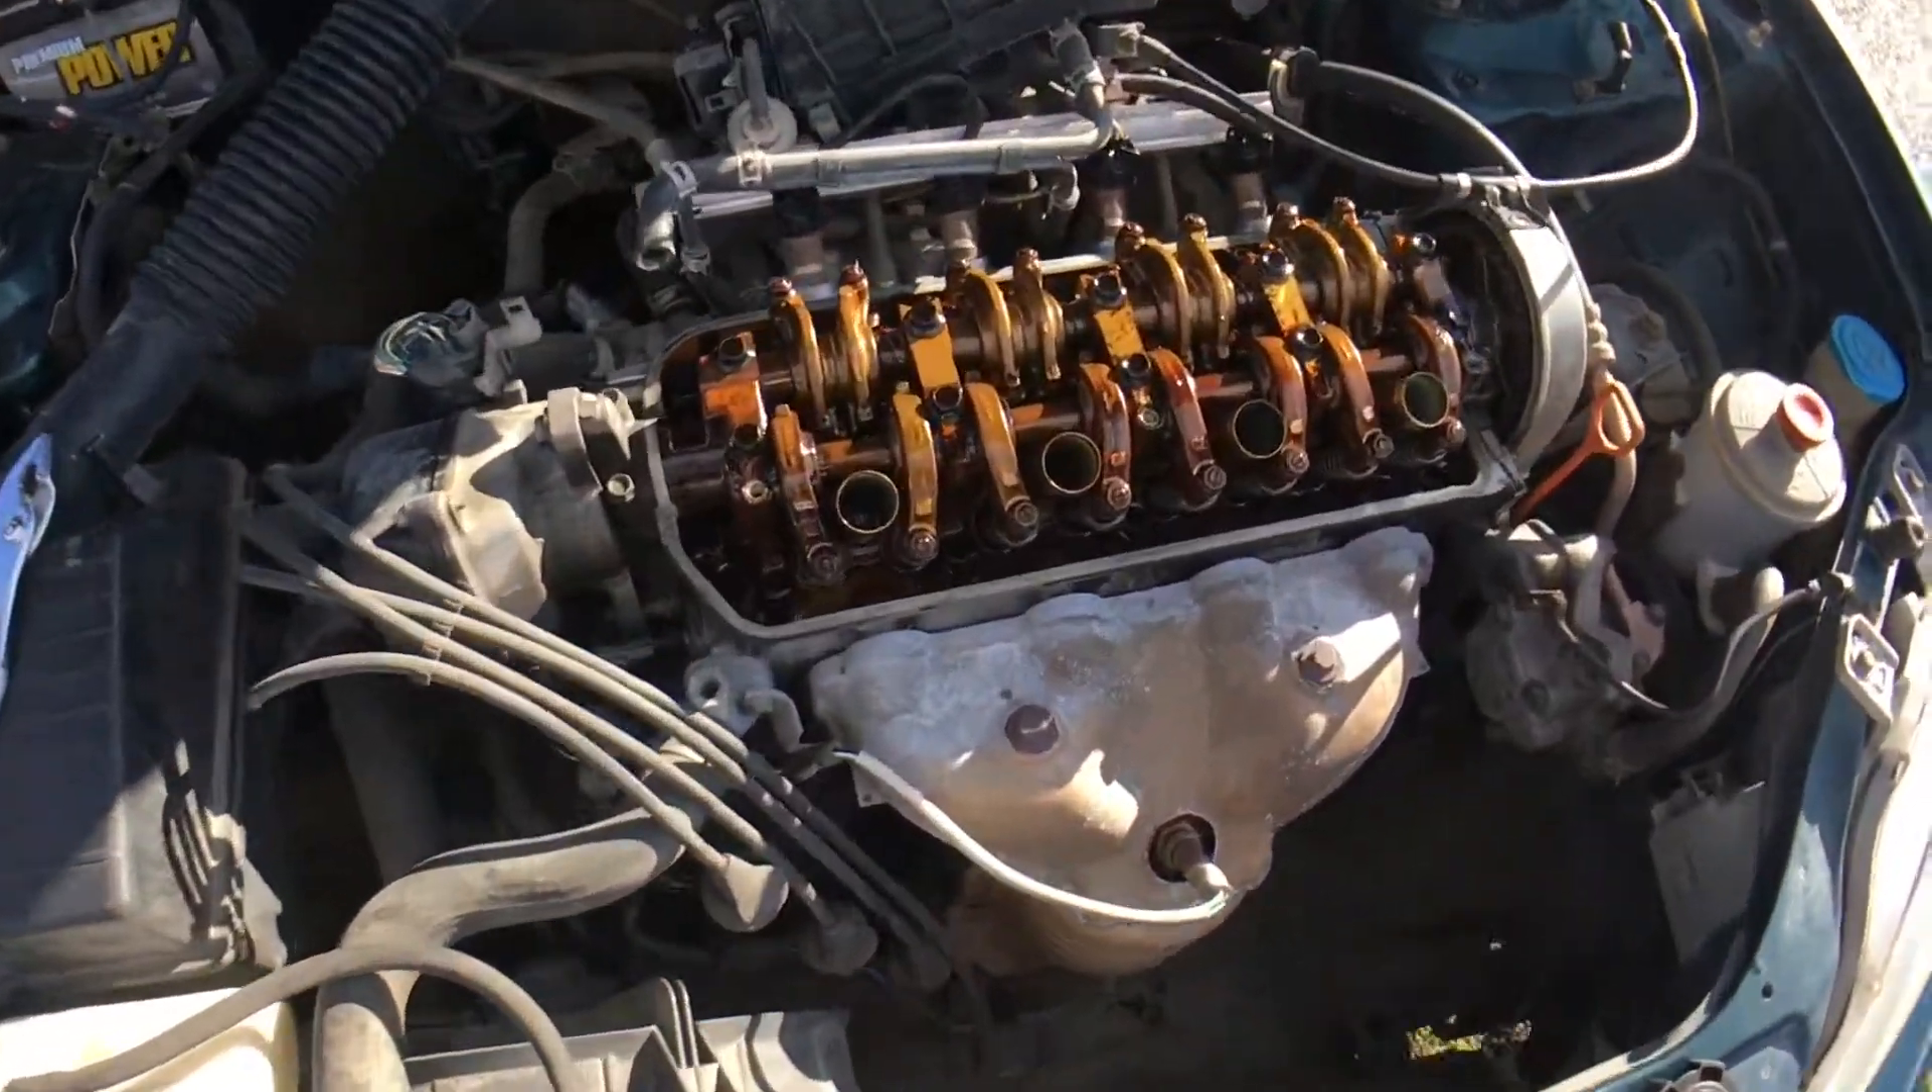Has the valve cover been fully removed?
Yes.